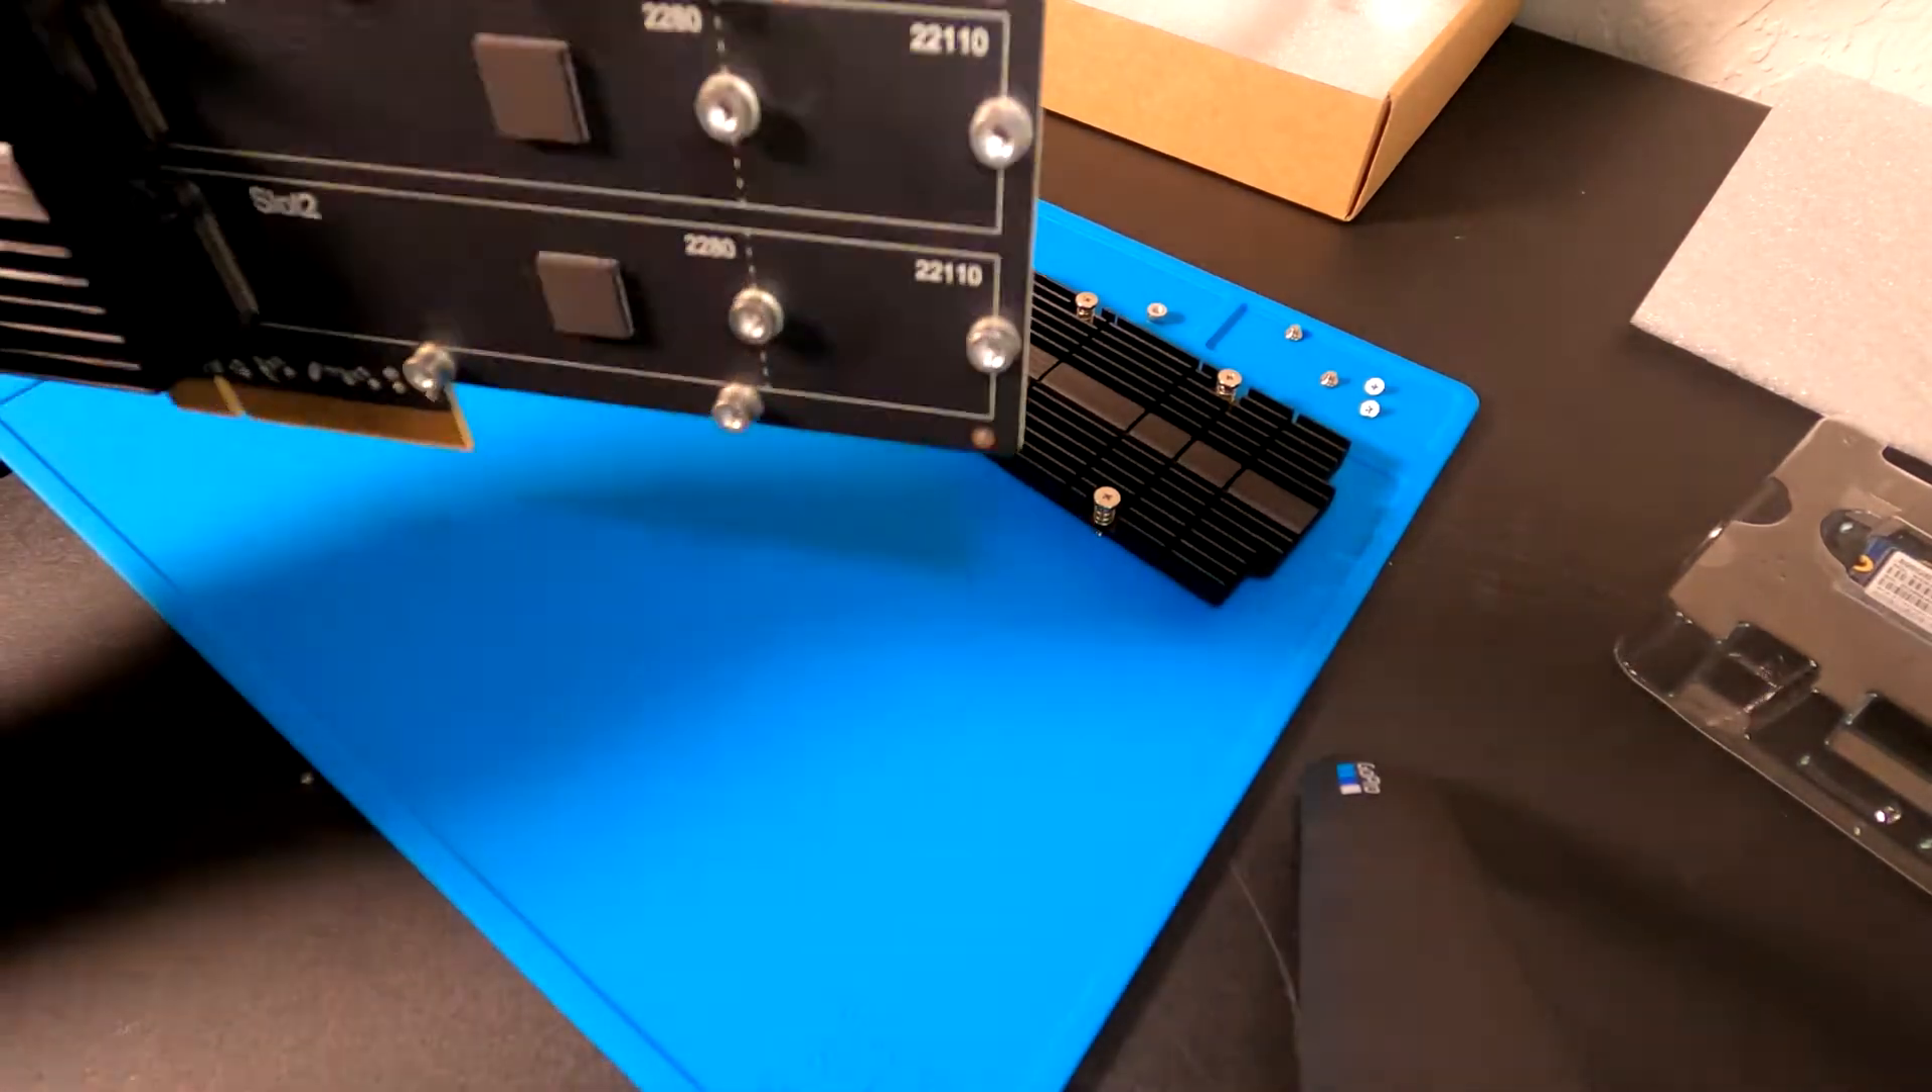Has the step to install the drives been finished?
No.